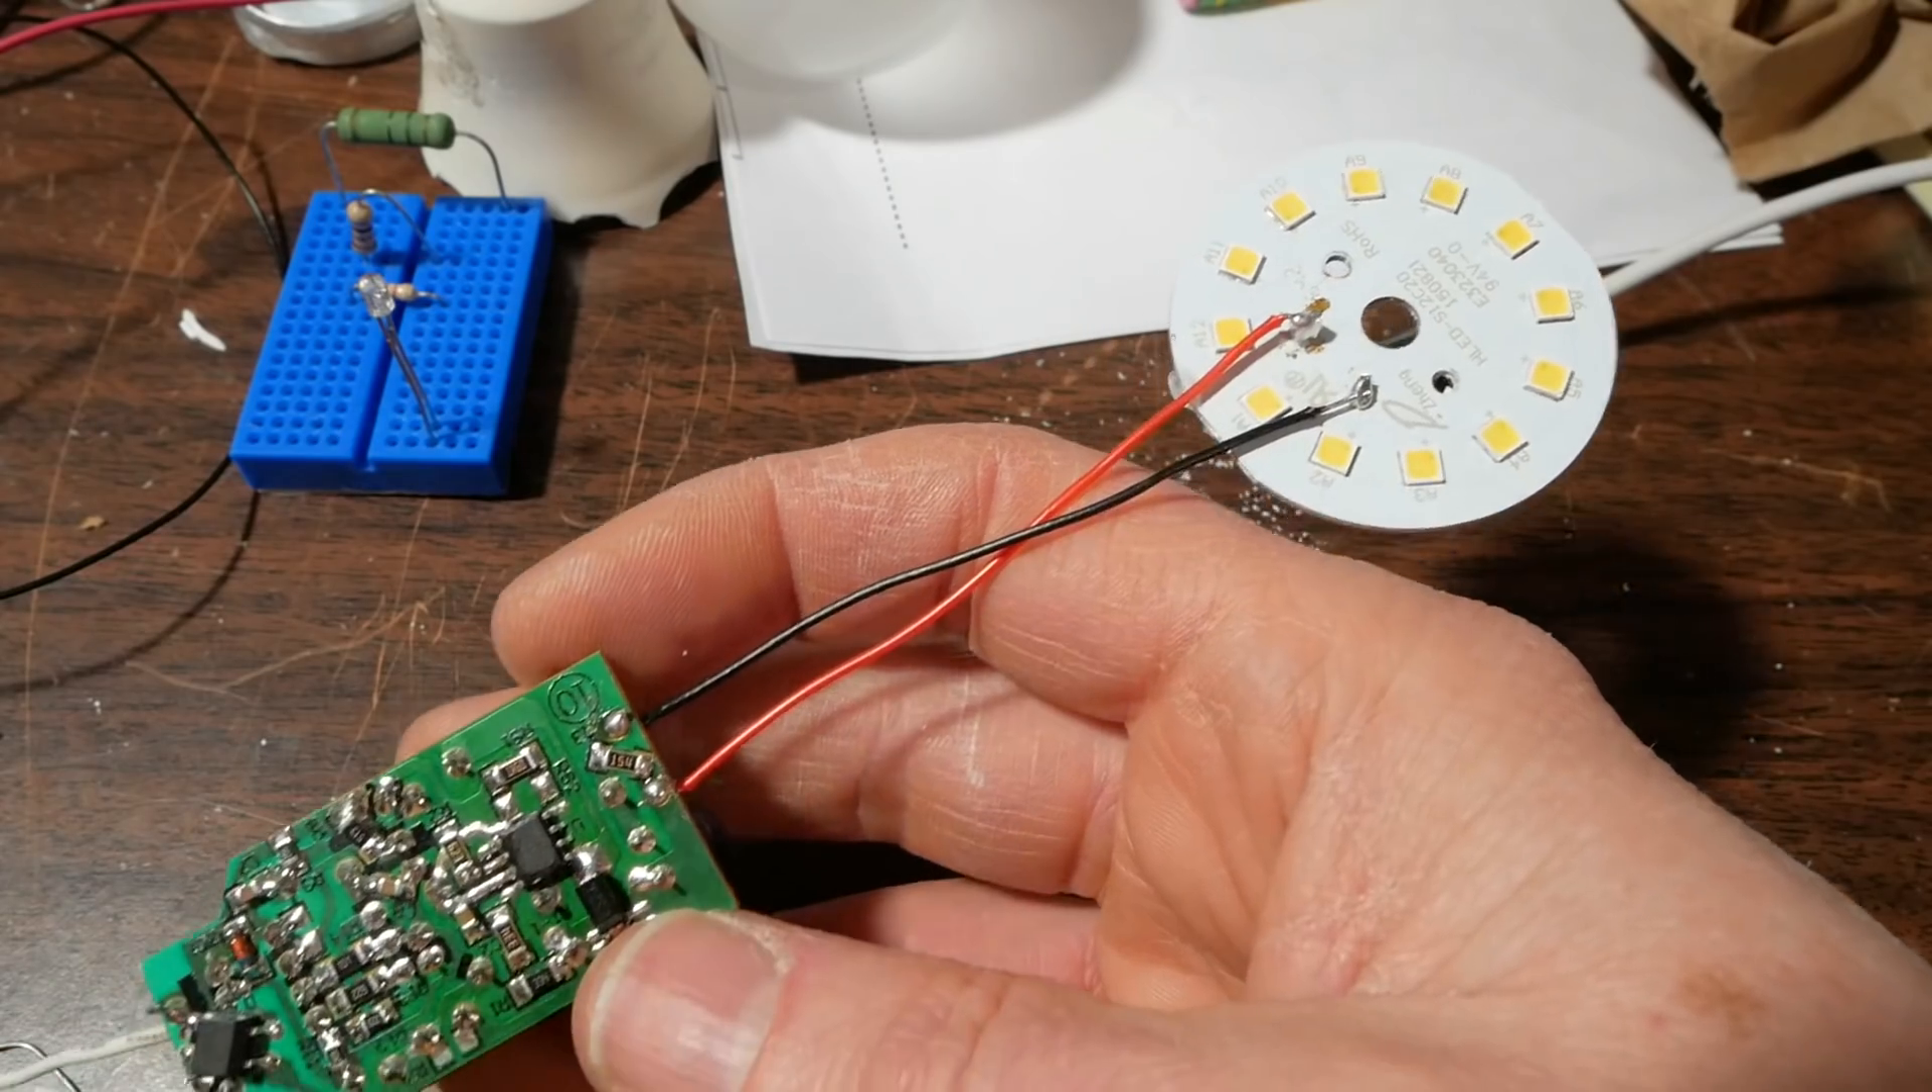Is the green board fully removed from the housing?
Yes.